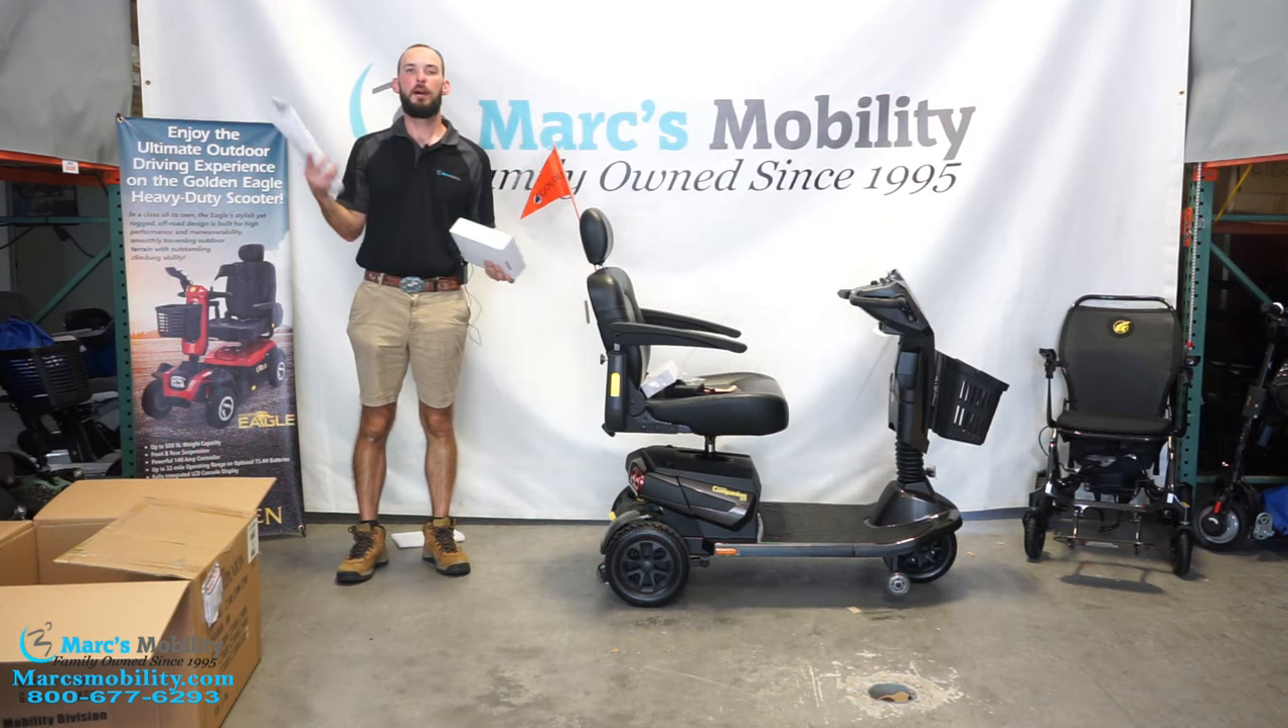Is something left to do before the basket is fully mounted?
No.